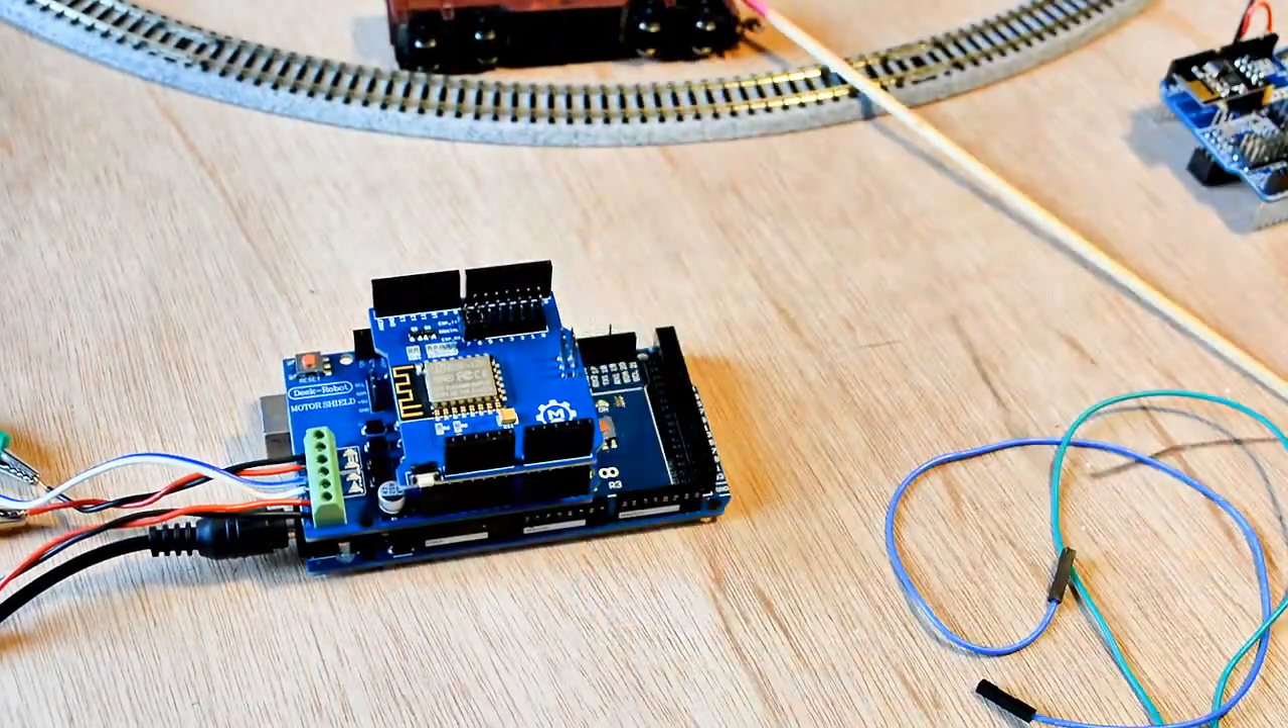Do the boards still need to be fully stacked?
No.